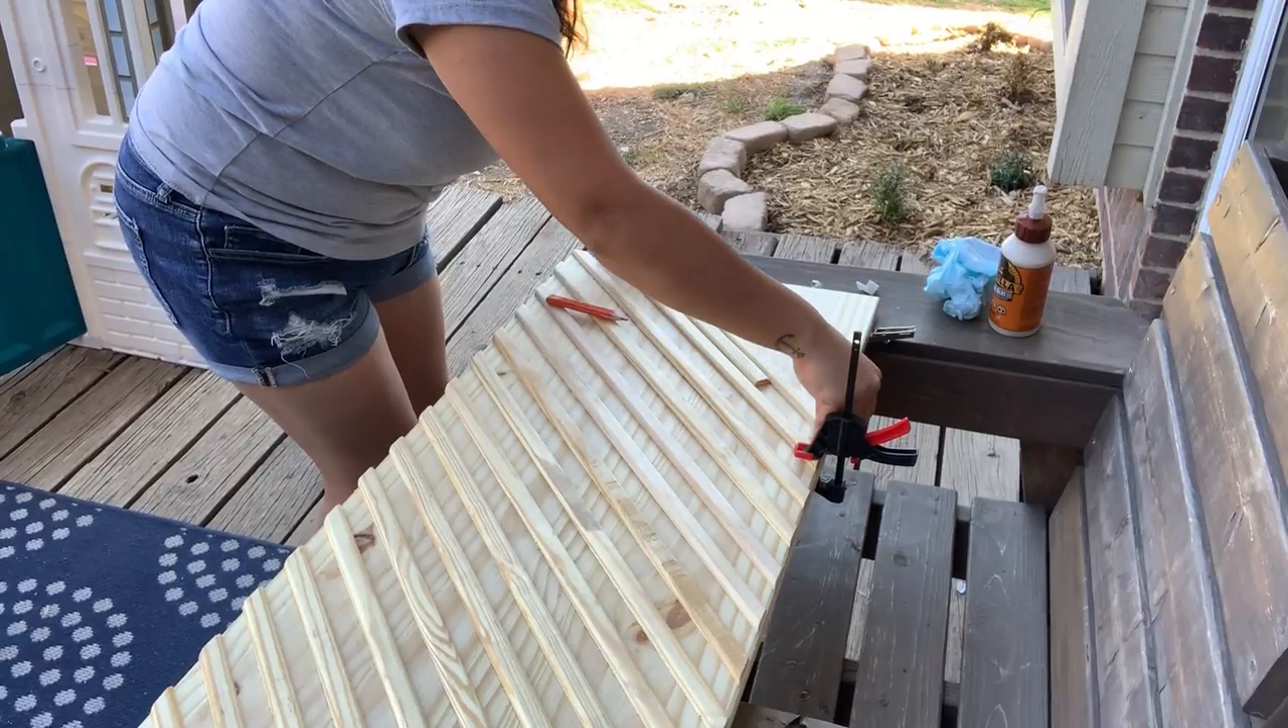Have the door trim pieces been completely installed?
No.